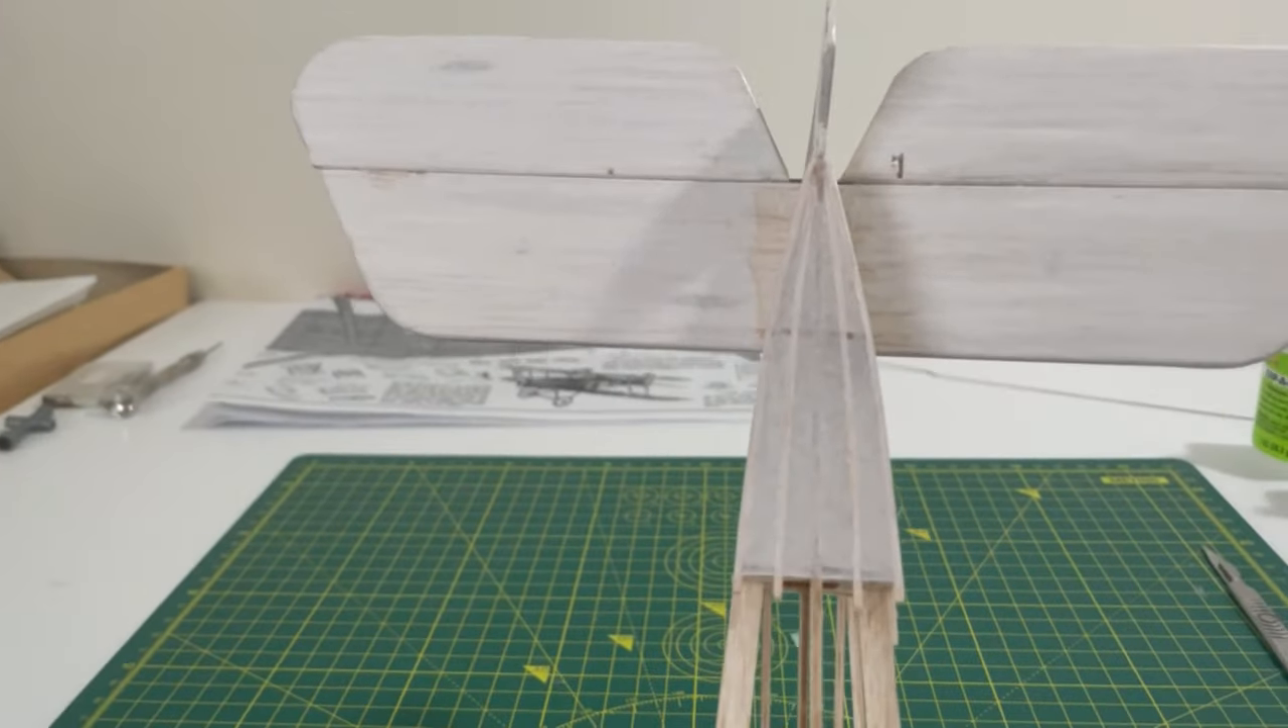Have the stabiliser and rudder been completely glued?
Yes.